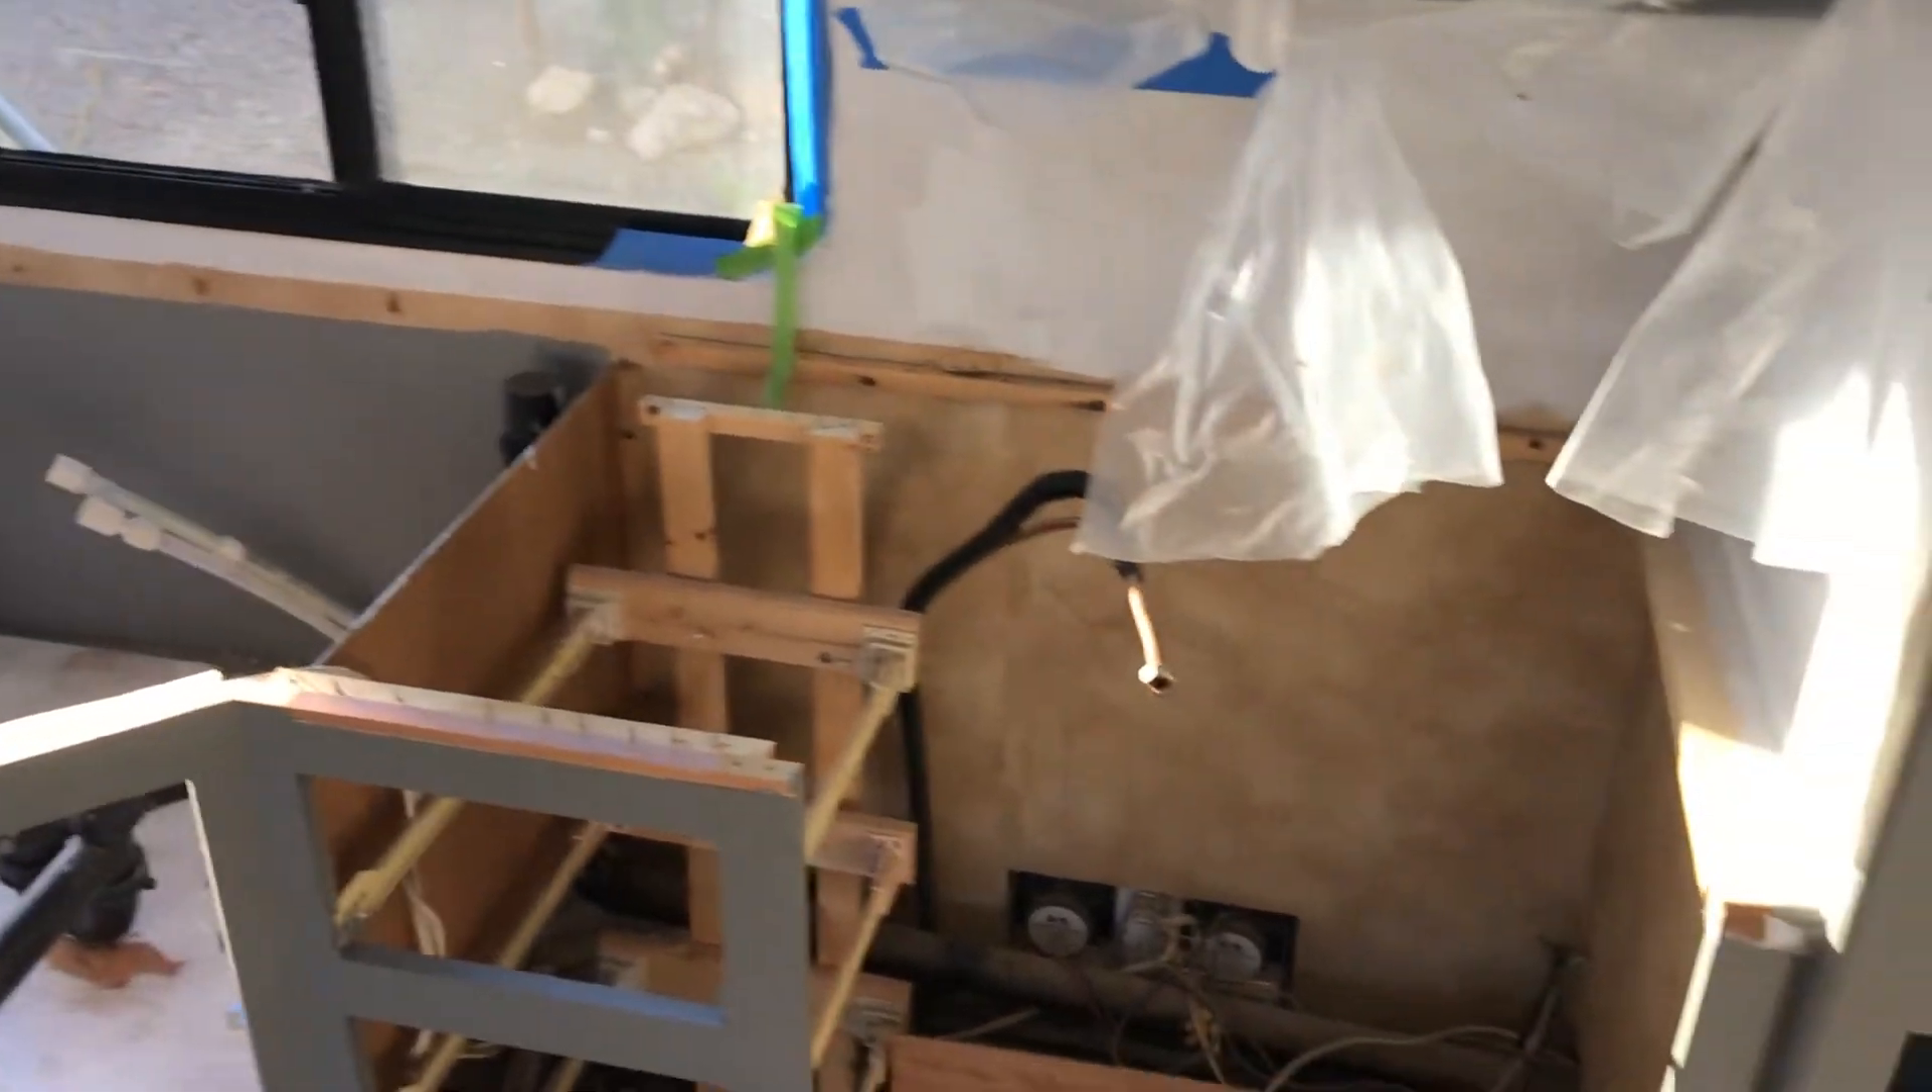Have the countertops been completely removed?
Yes.